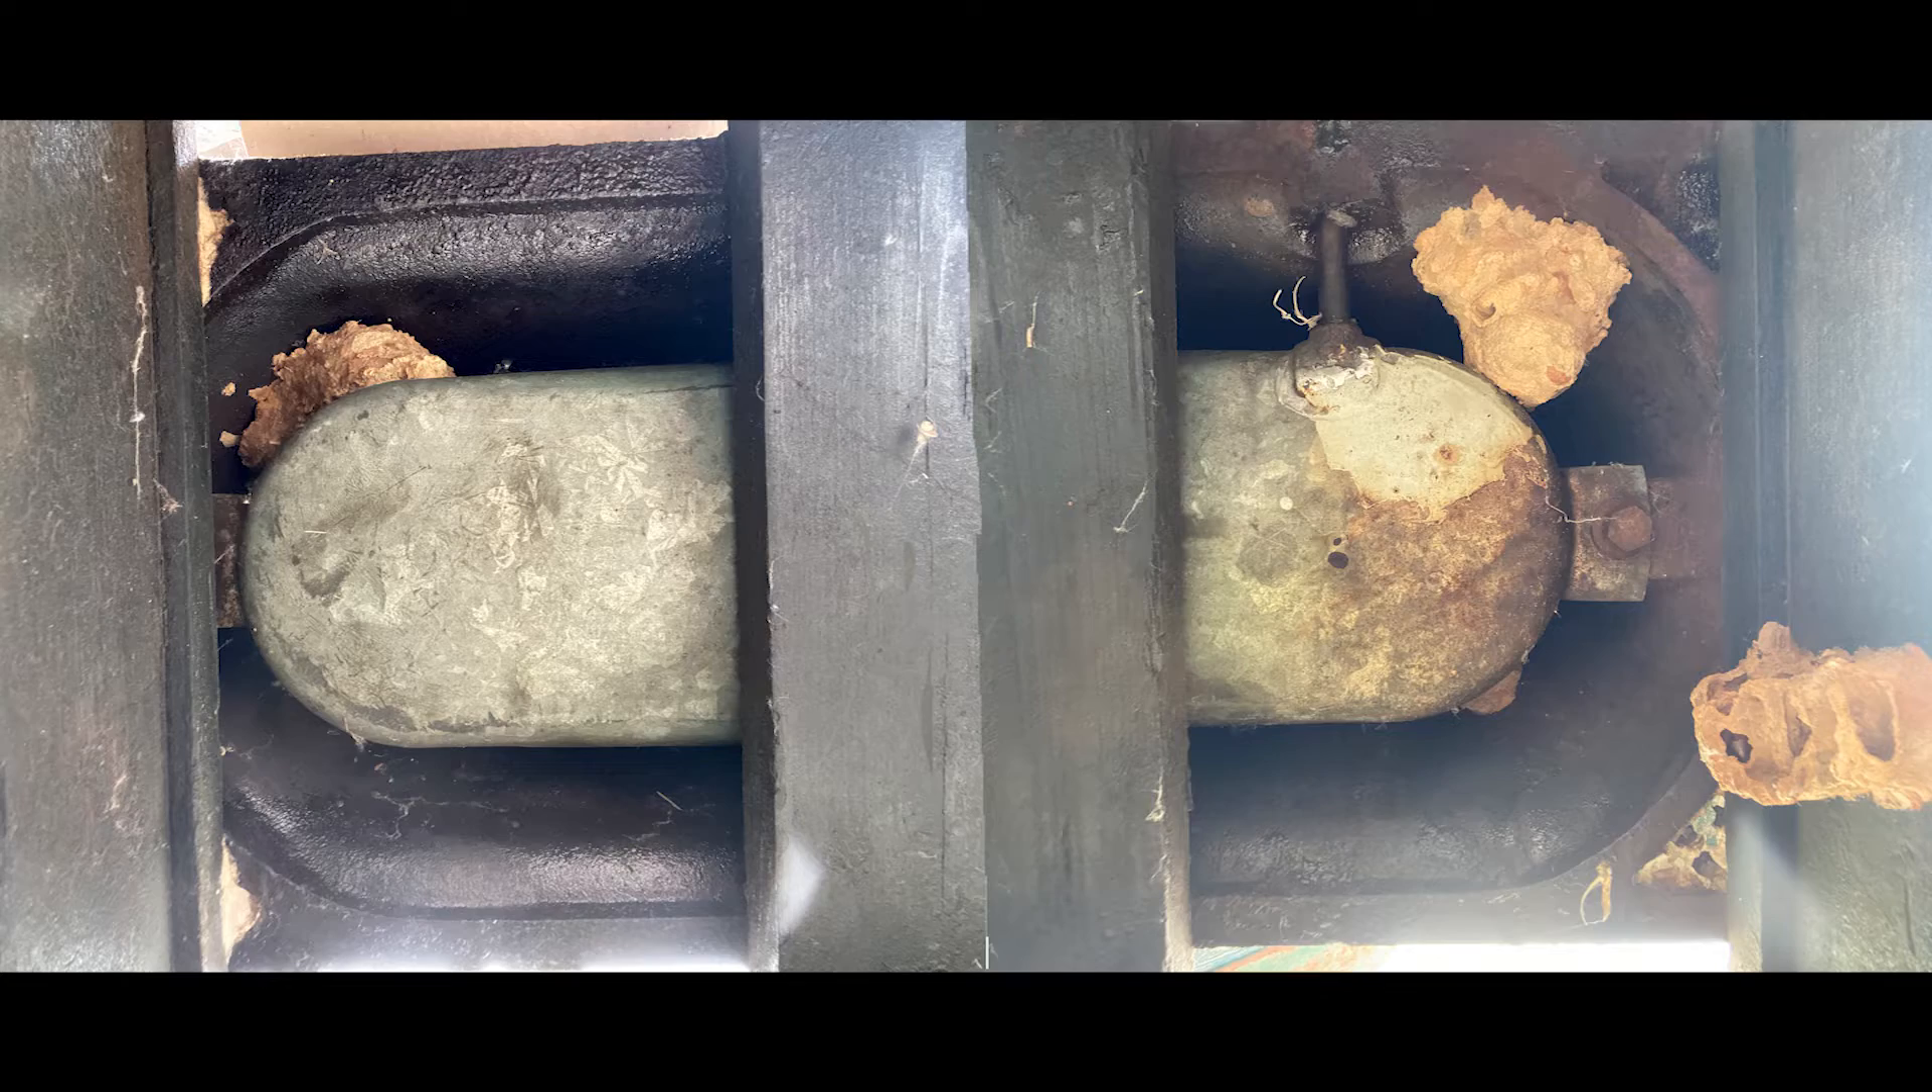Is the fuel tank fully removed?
No.